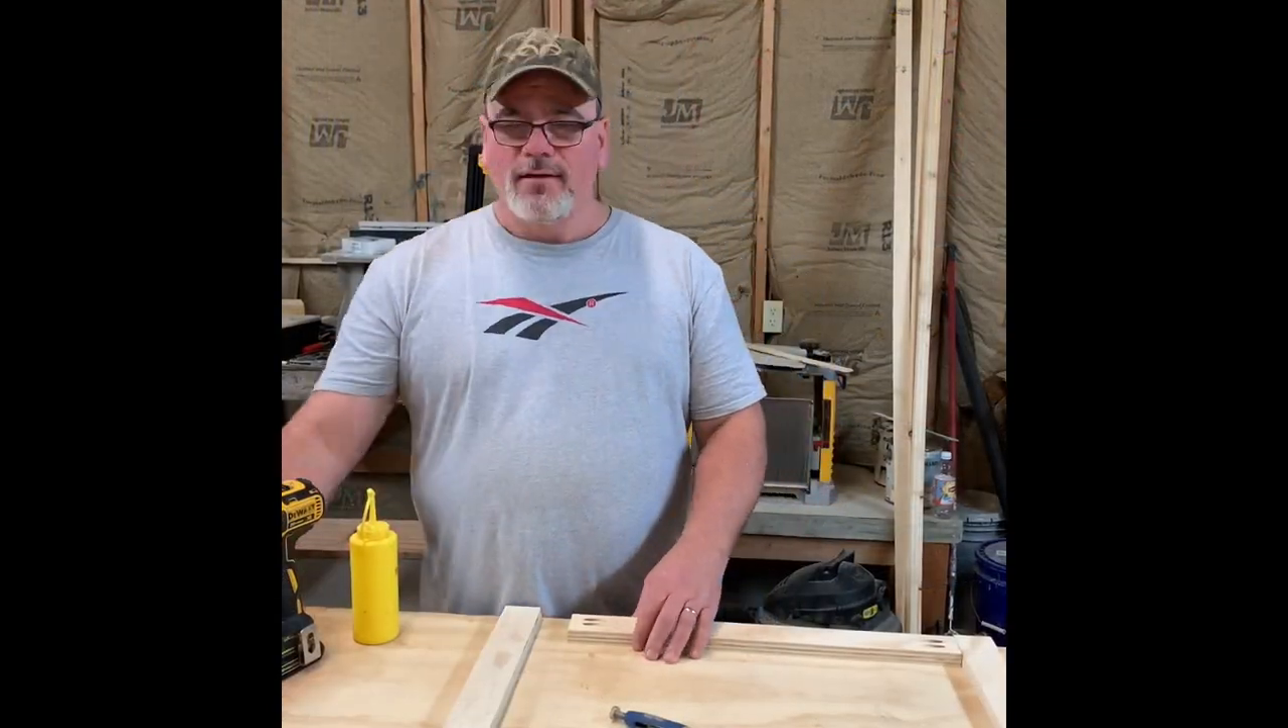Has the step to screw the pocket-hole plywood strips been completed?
No.